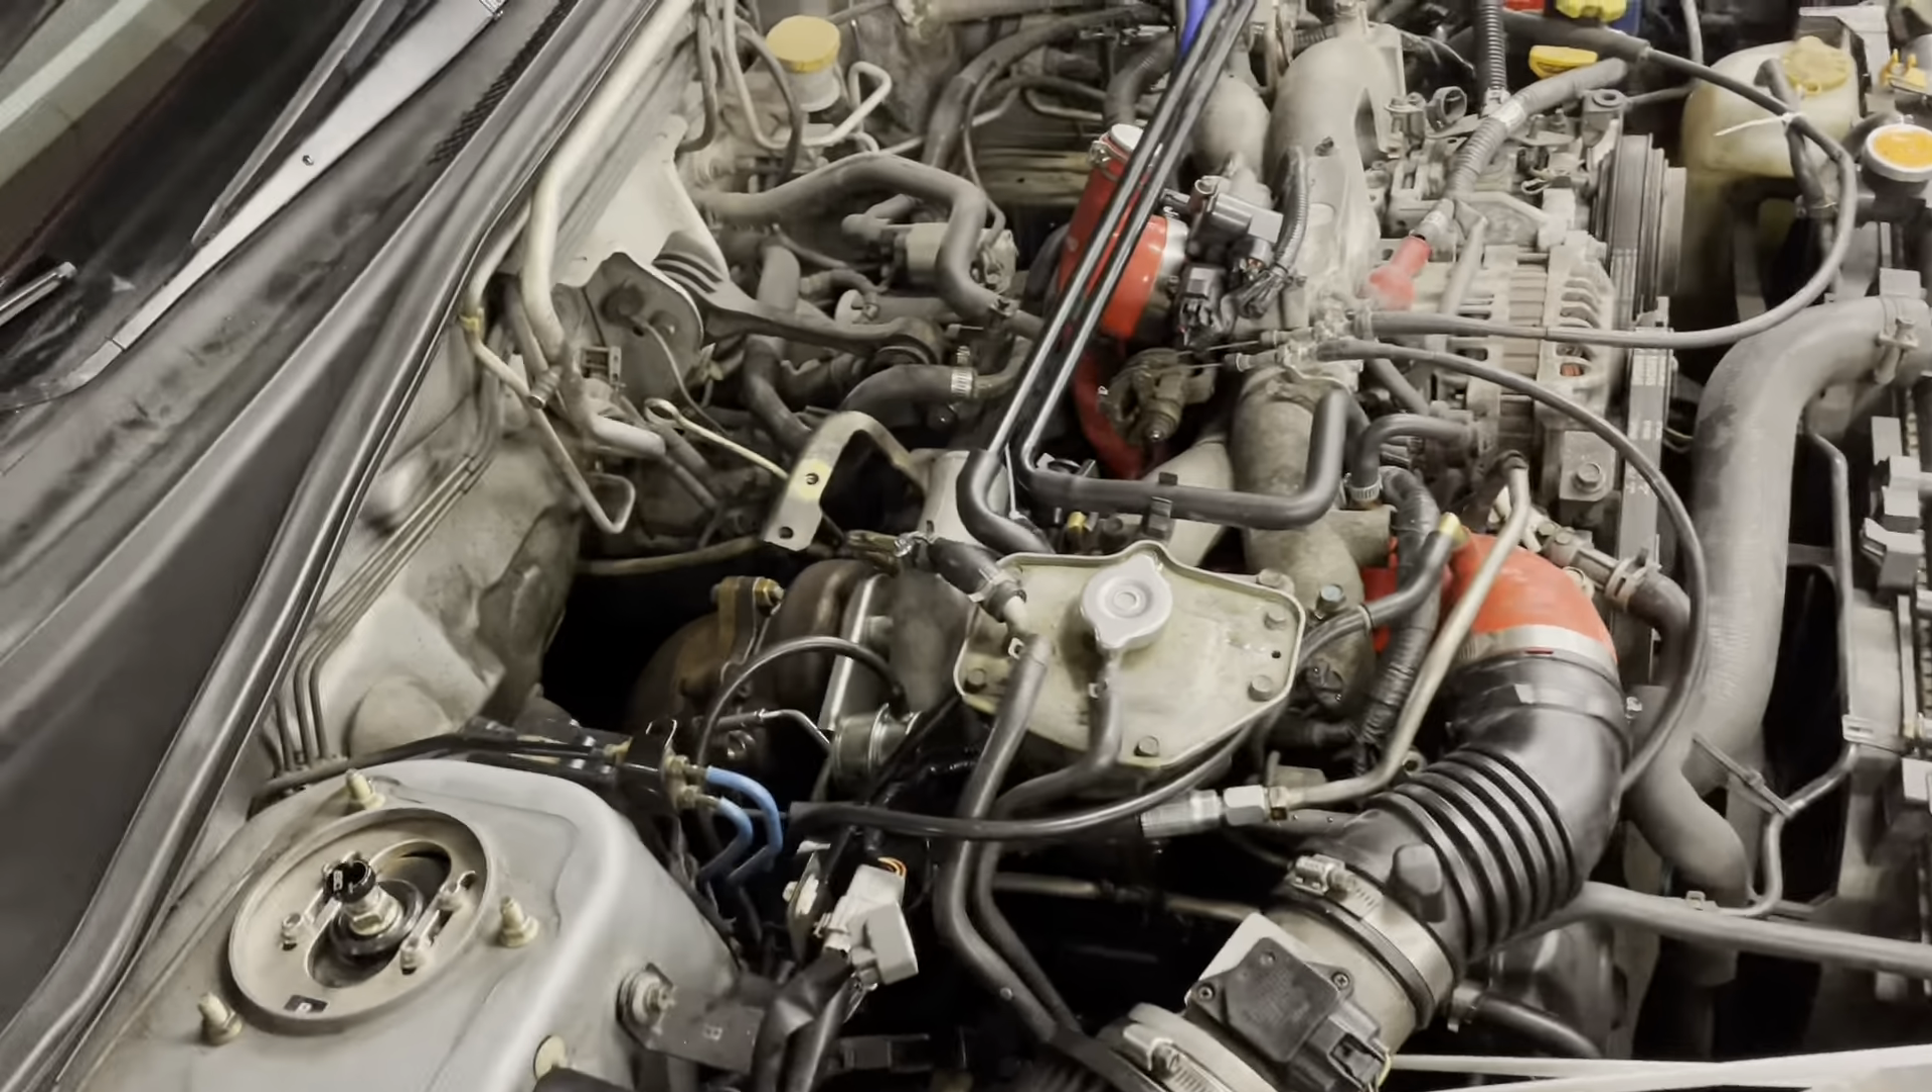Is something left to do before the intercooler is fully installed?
Yes.